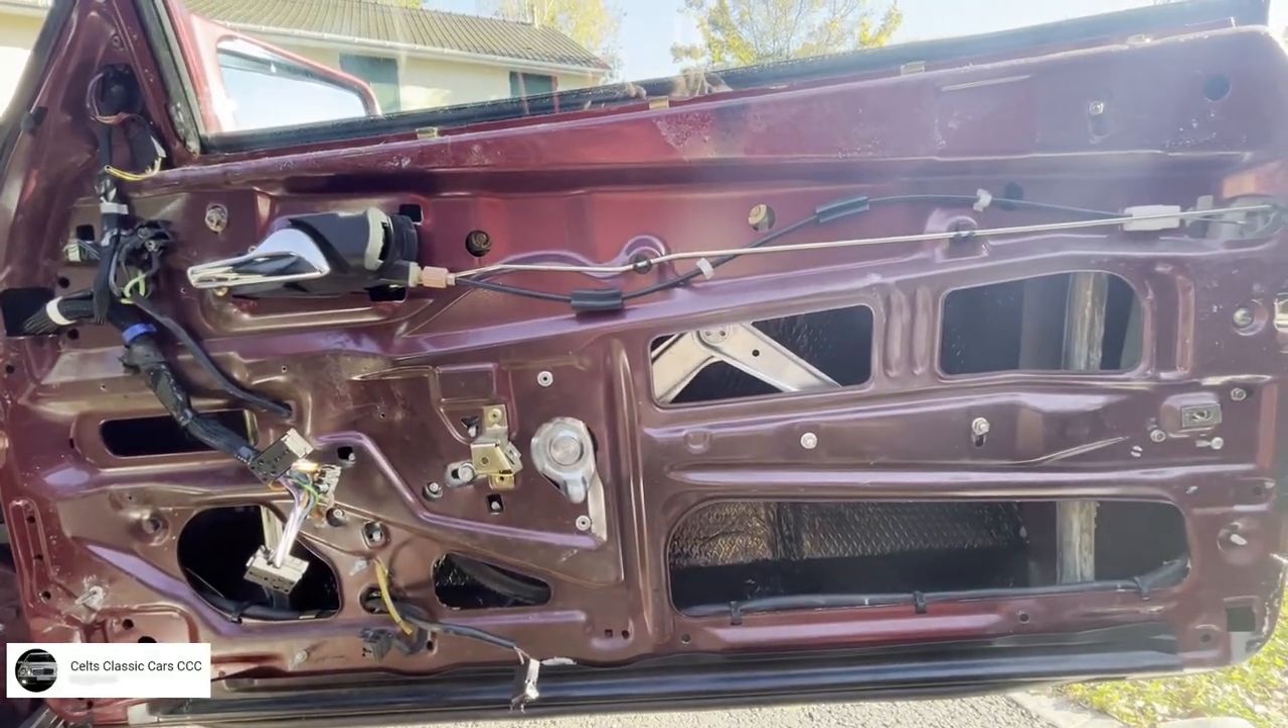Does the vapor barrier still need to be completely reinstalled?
Yes.